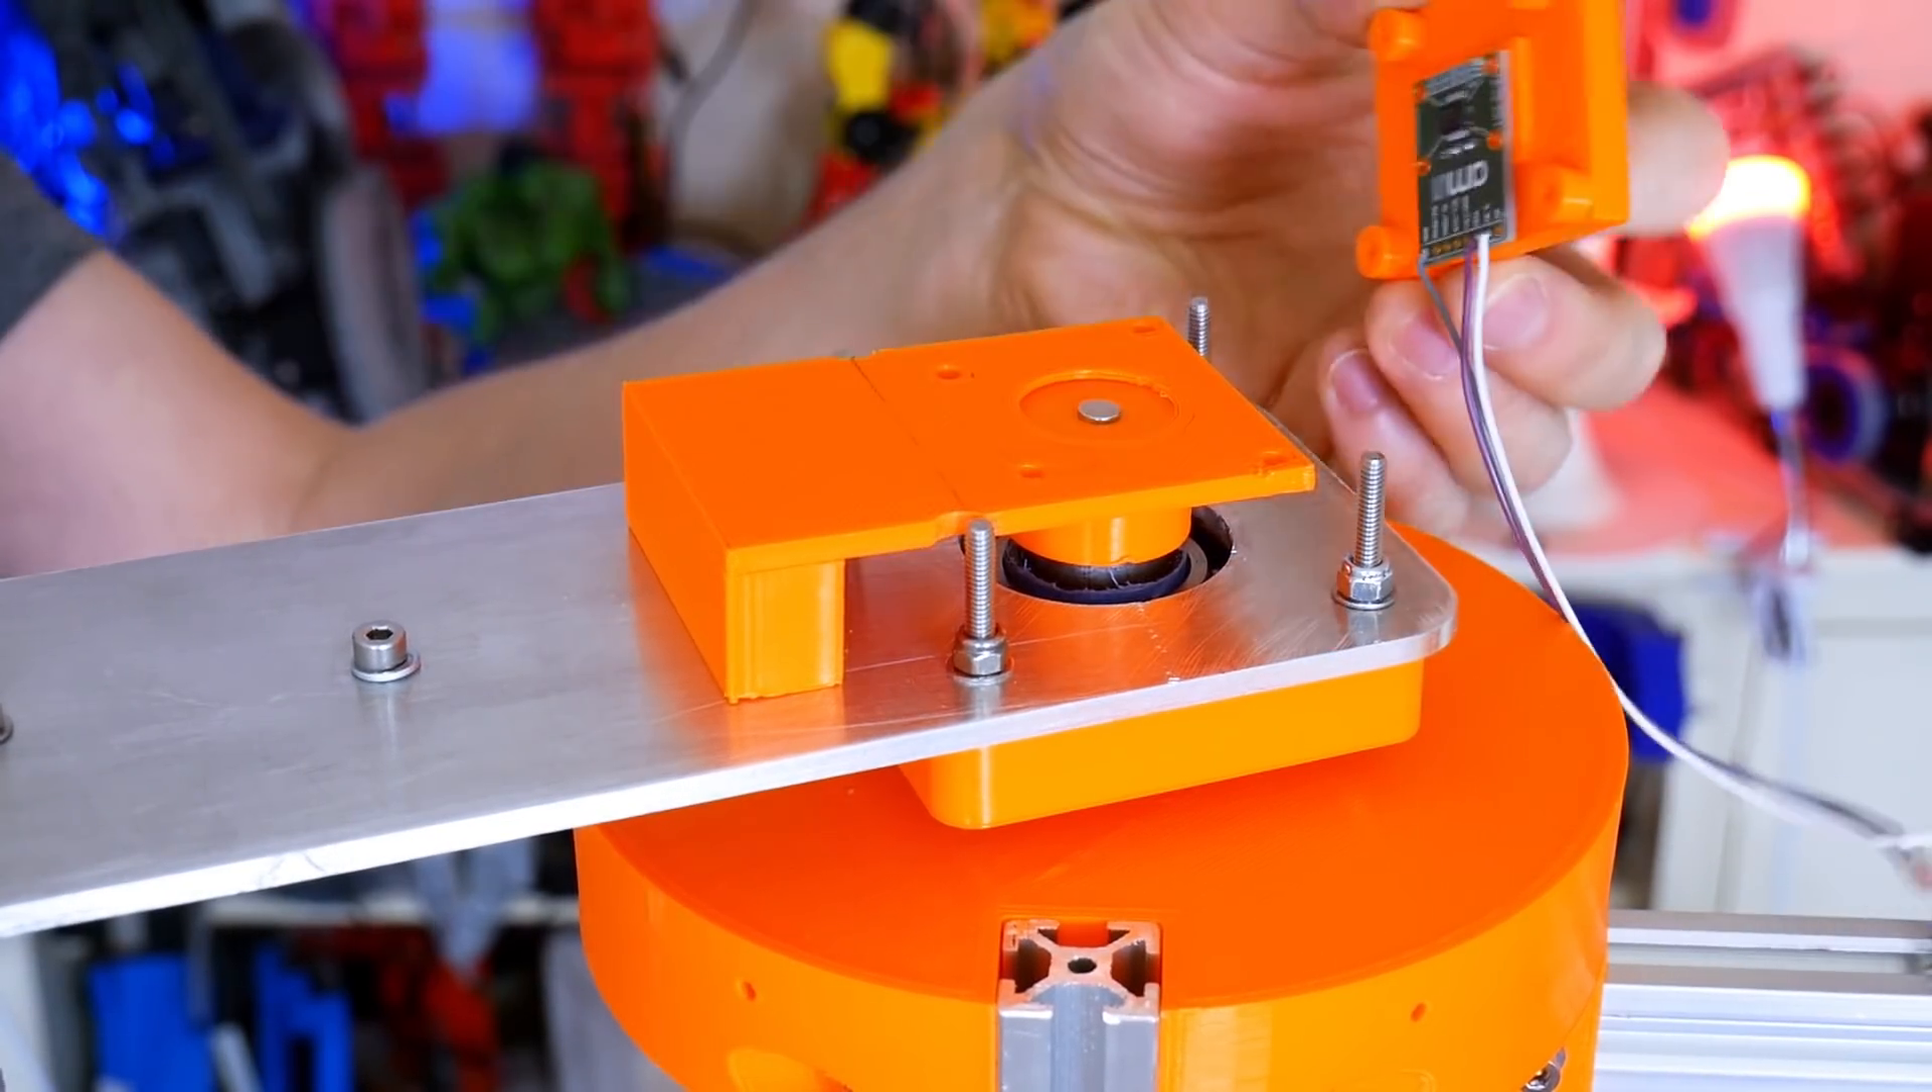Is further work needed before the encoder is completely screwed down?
Yes.